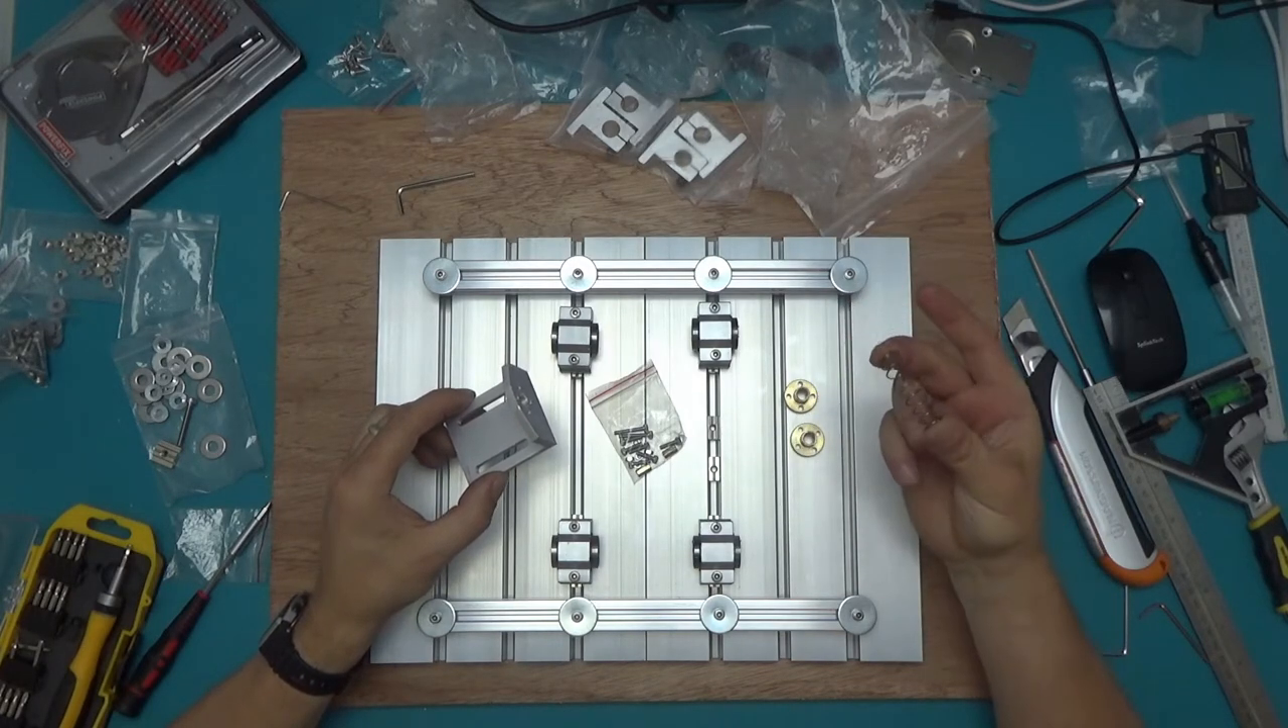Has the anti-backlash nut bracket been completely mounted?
No.